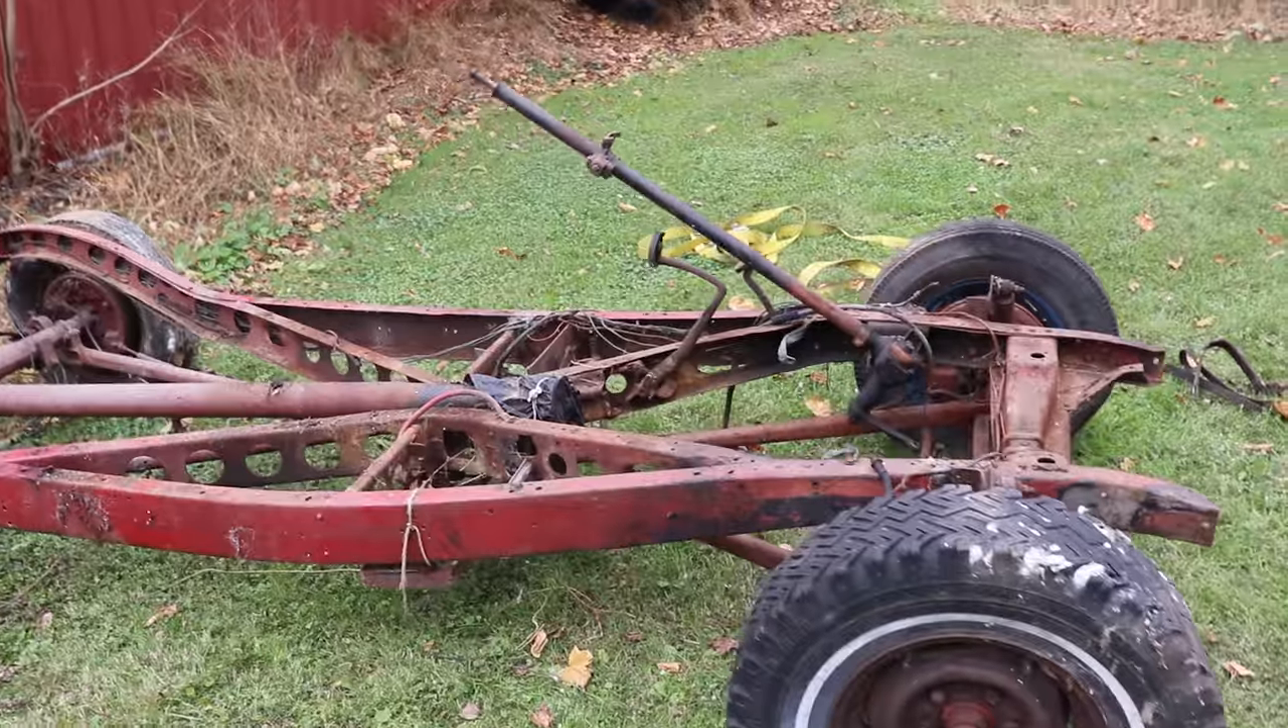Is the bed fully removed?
Yes.